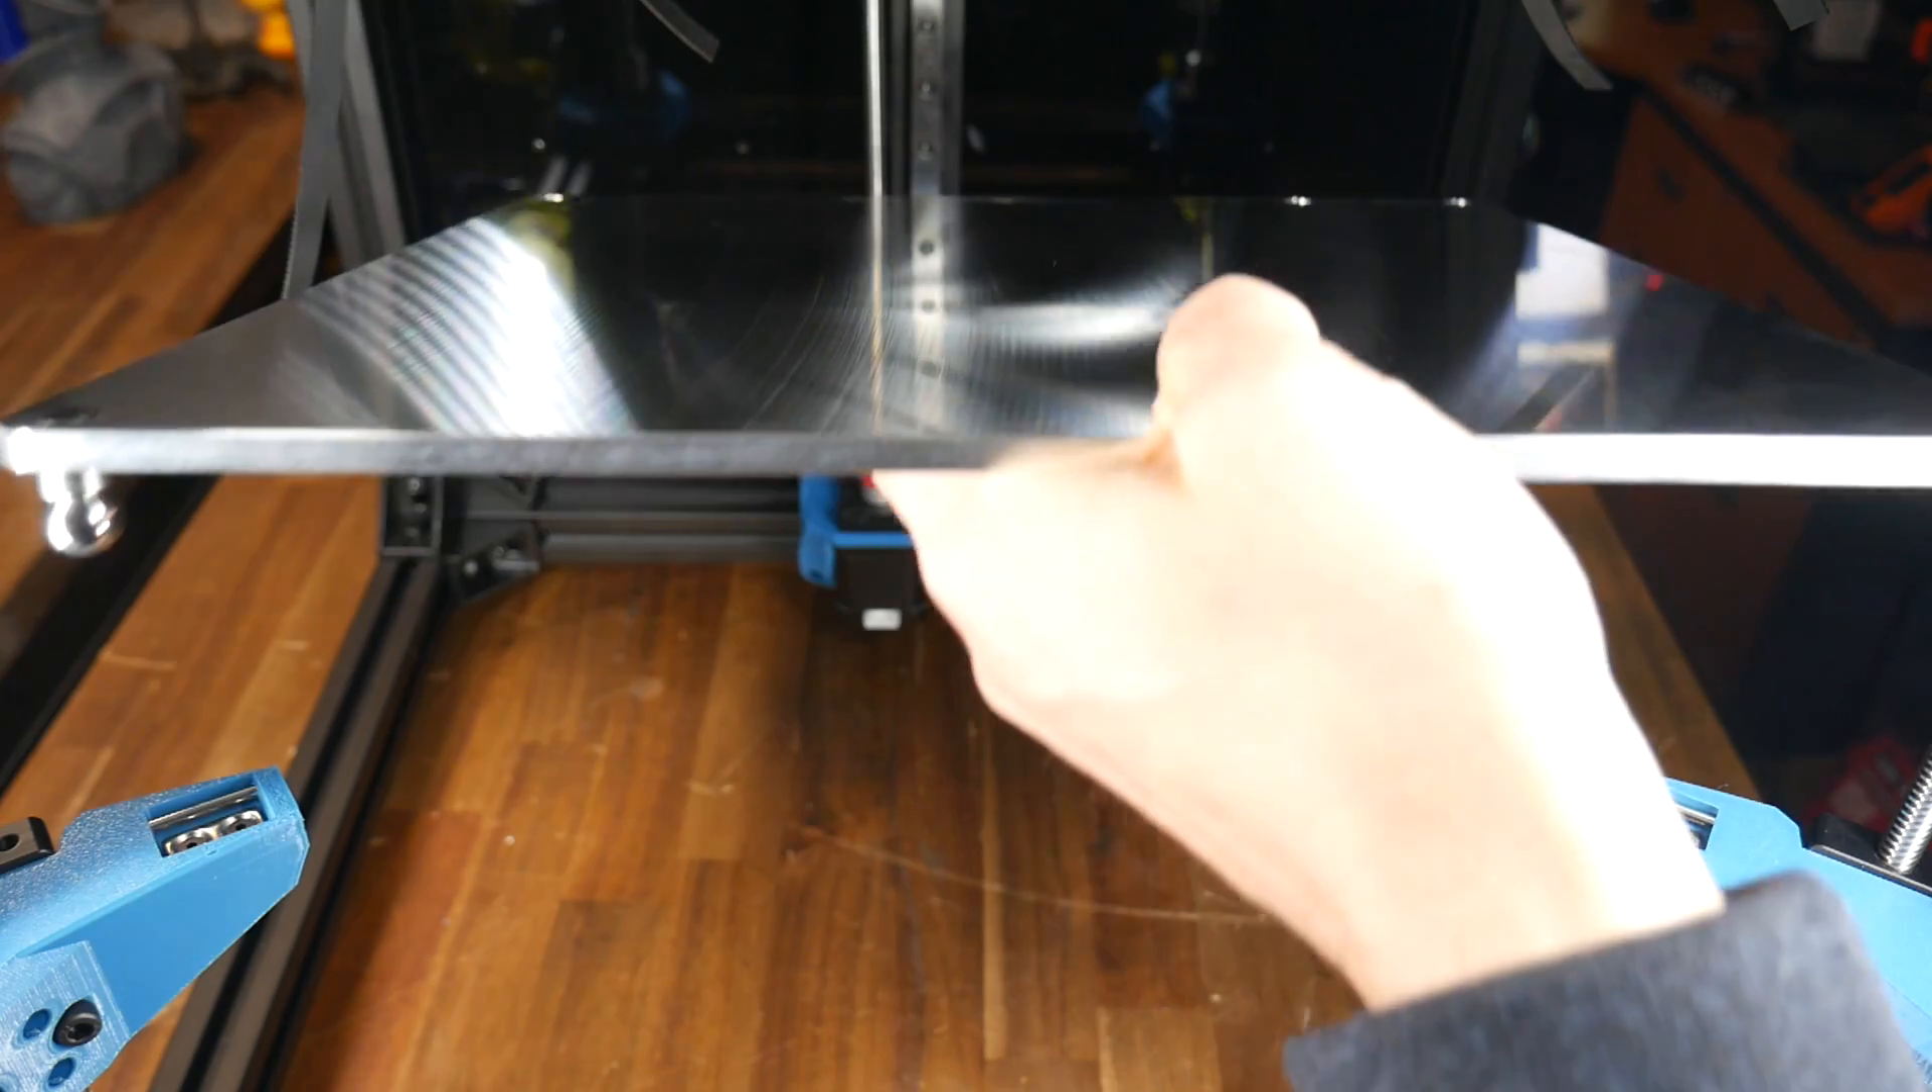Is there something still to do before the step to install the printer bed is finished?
Yes.